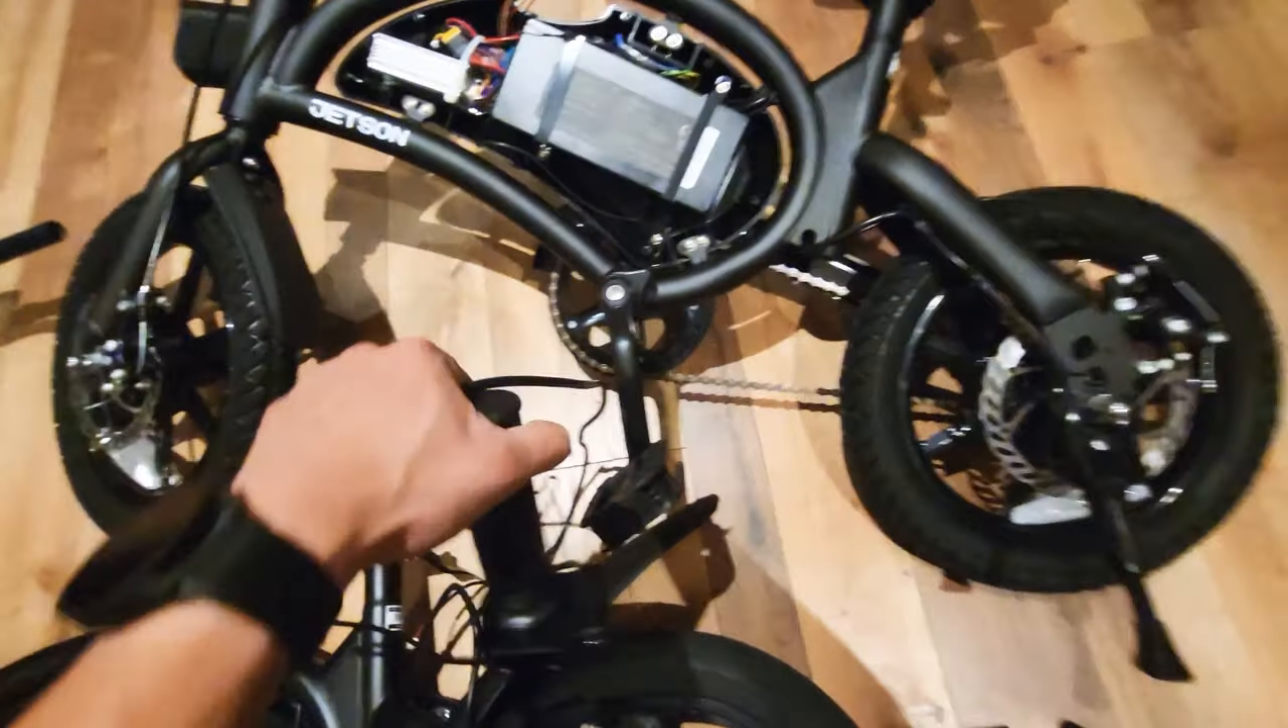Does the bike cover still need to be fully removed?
No.